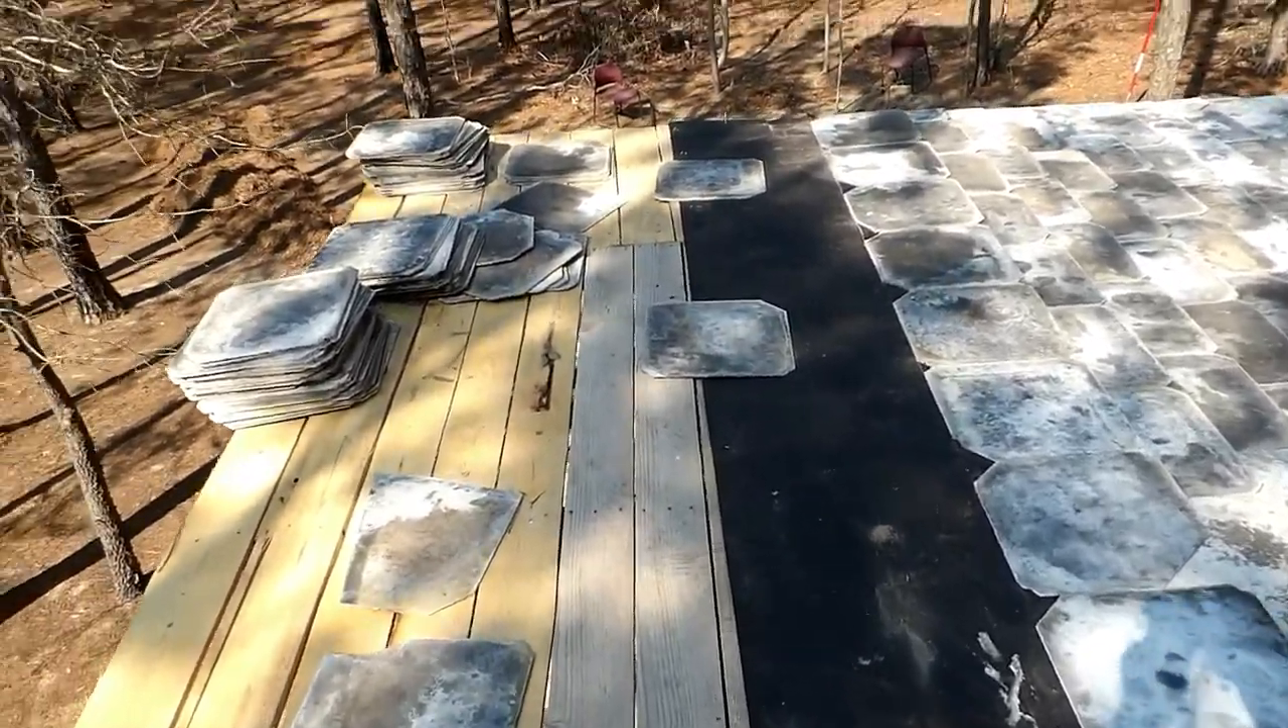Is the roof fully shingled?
No.